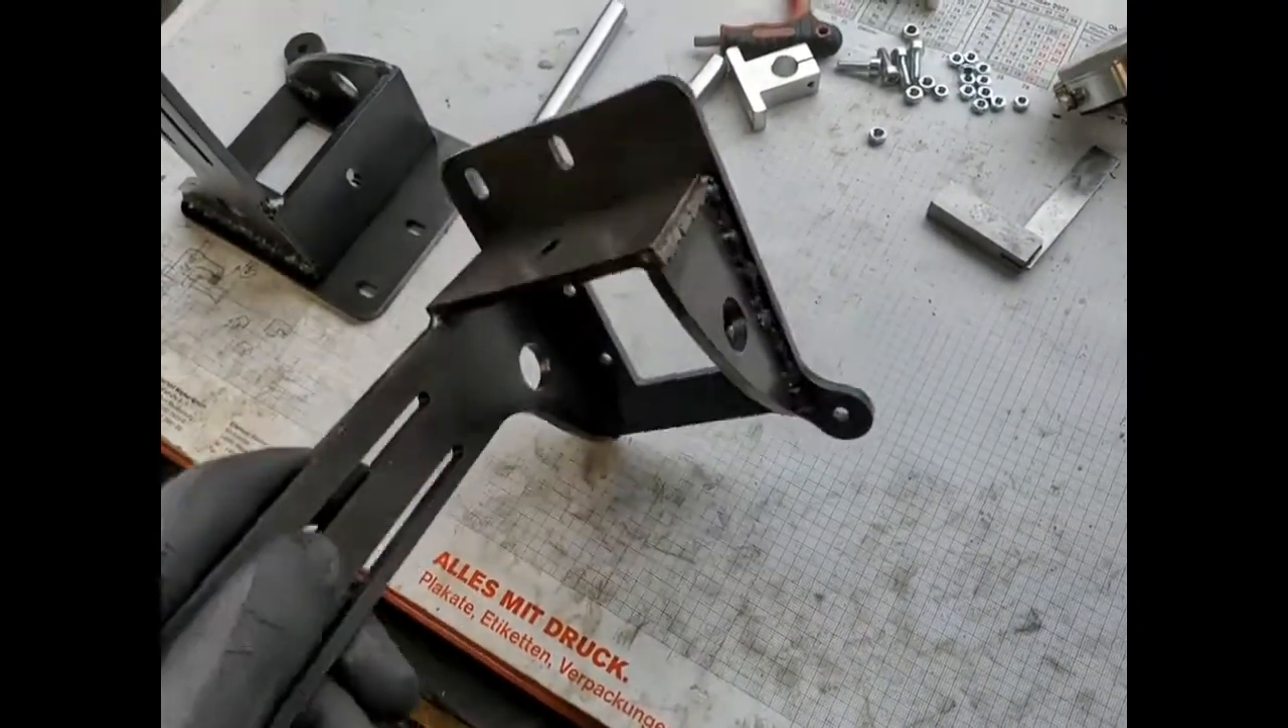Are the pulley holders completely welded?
Yes.